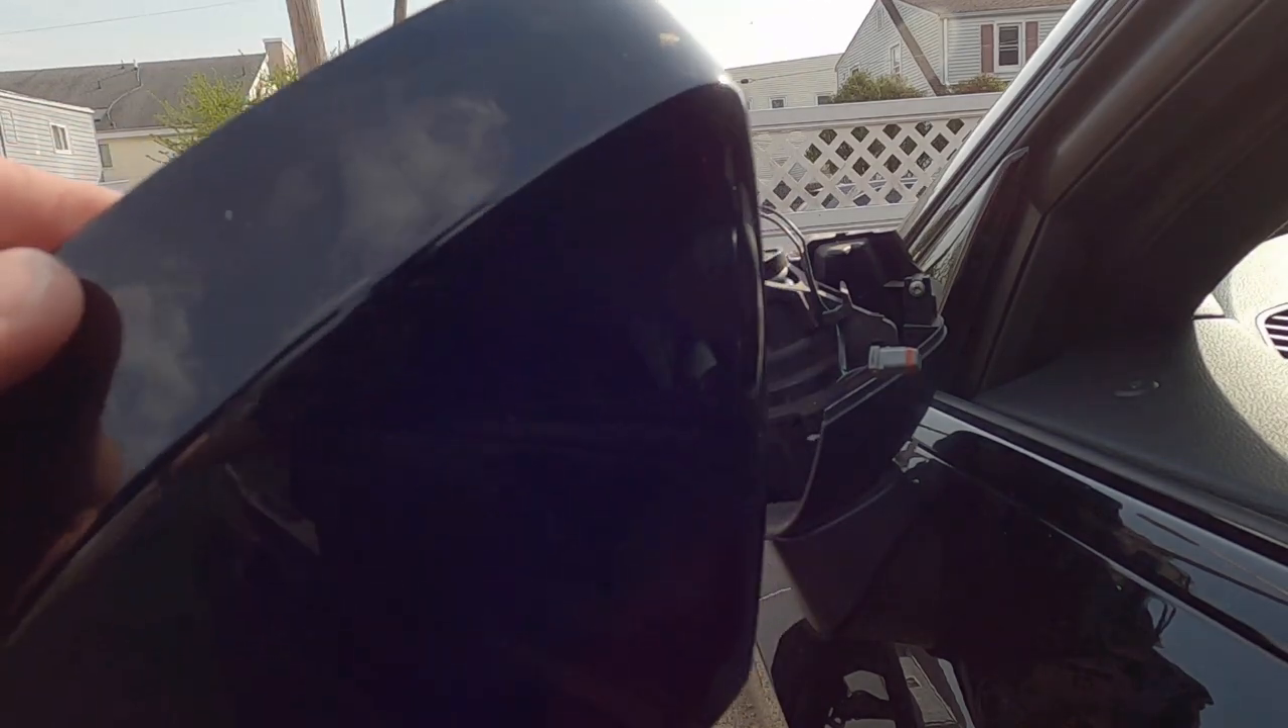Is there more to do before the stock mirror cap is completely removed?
No.